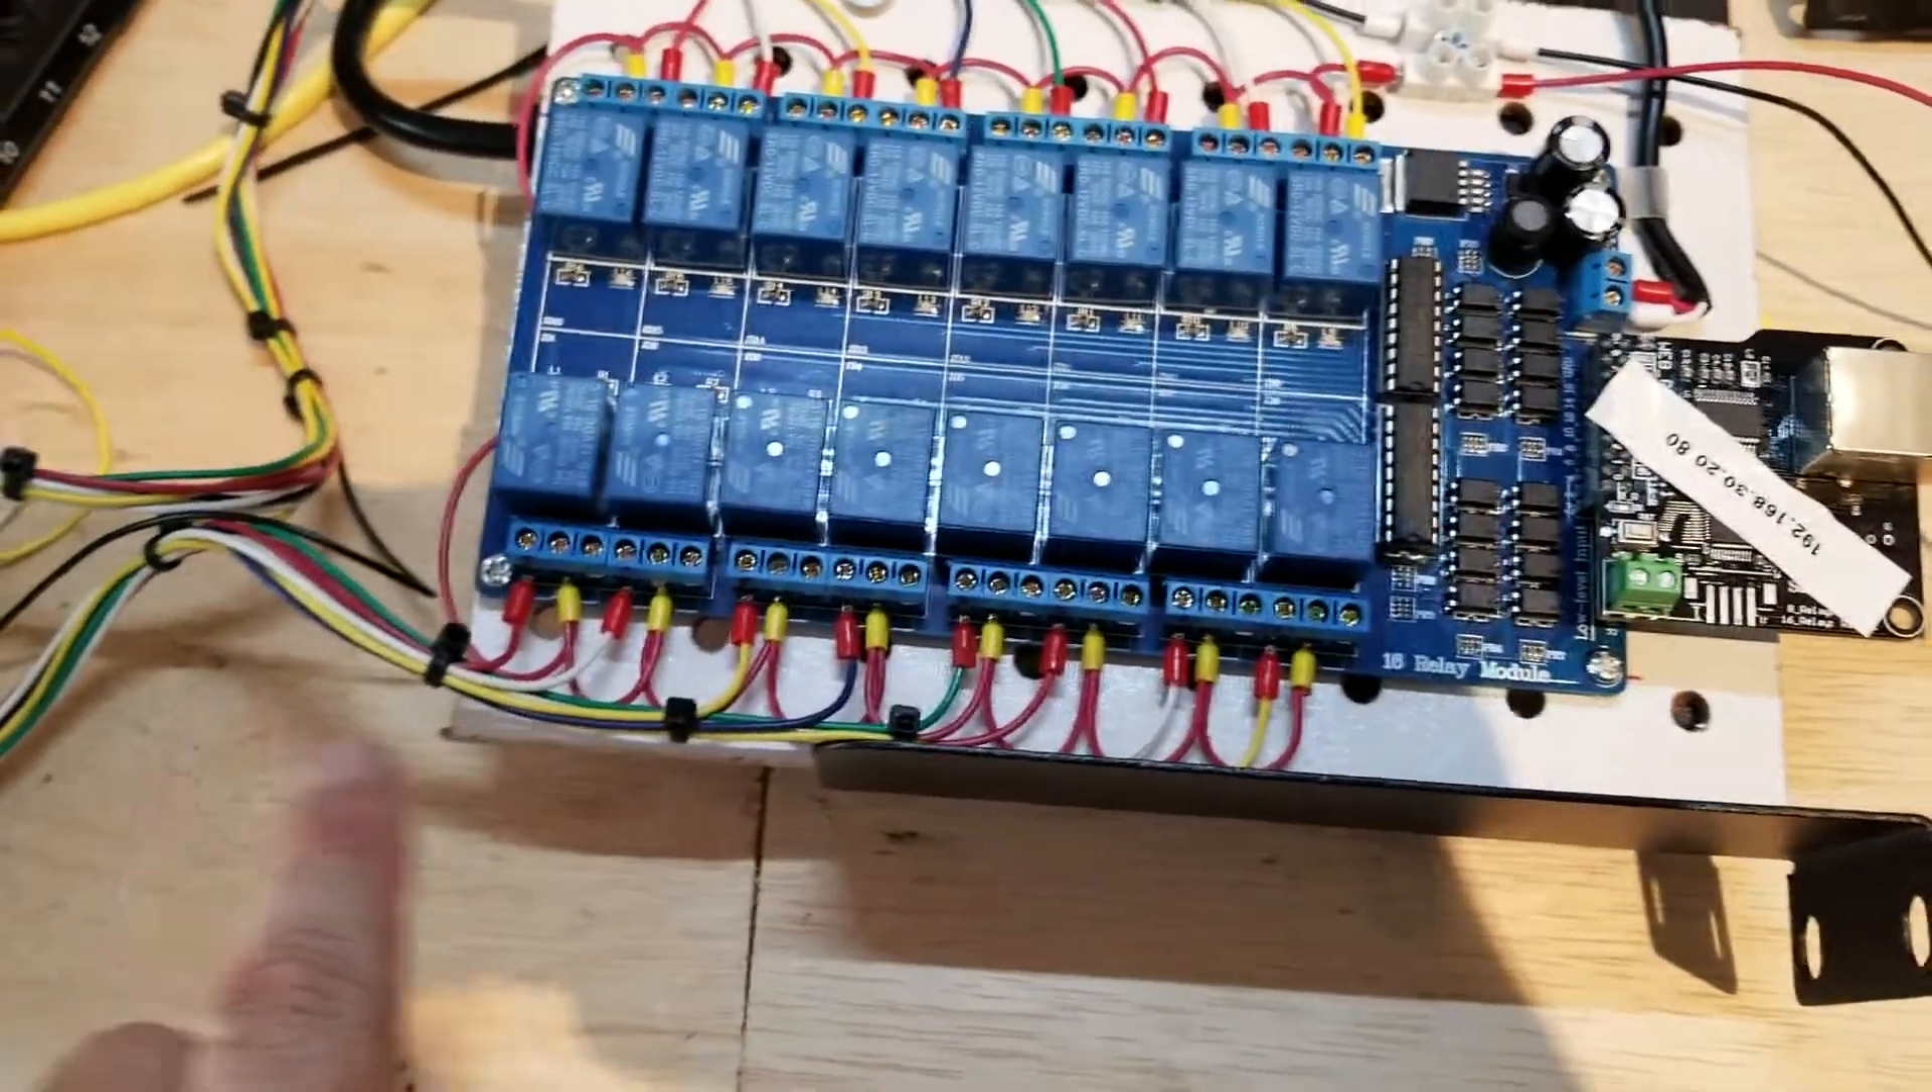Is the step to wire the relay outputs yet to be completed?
No.